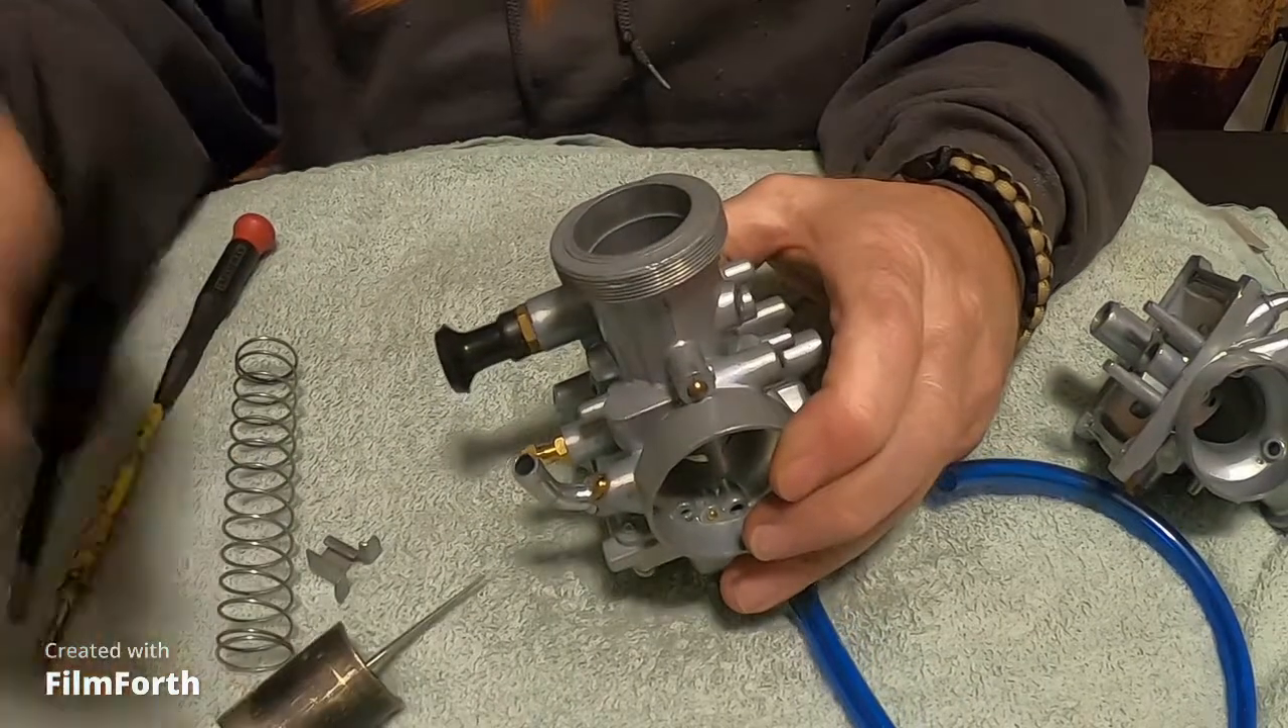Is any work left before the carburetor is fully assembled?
Yes.